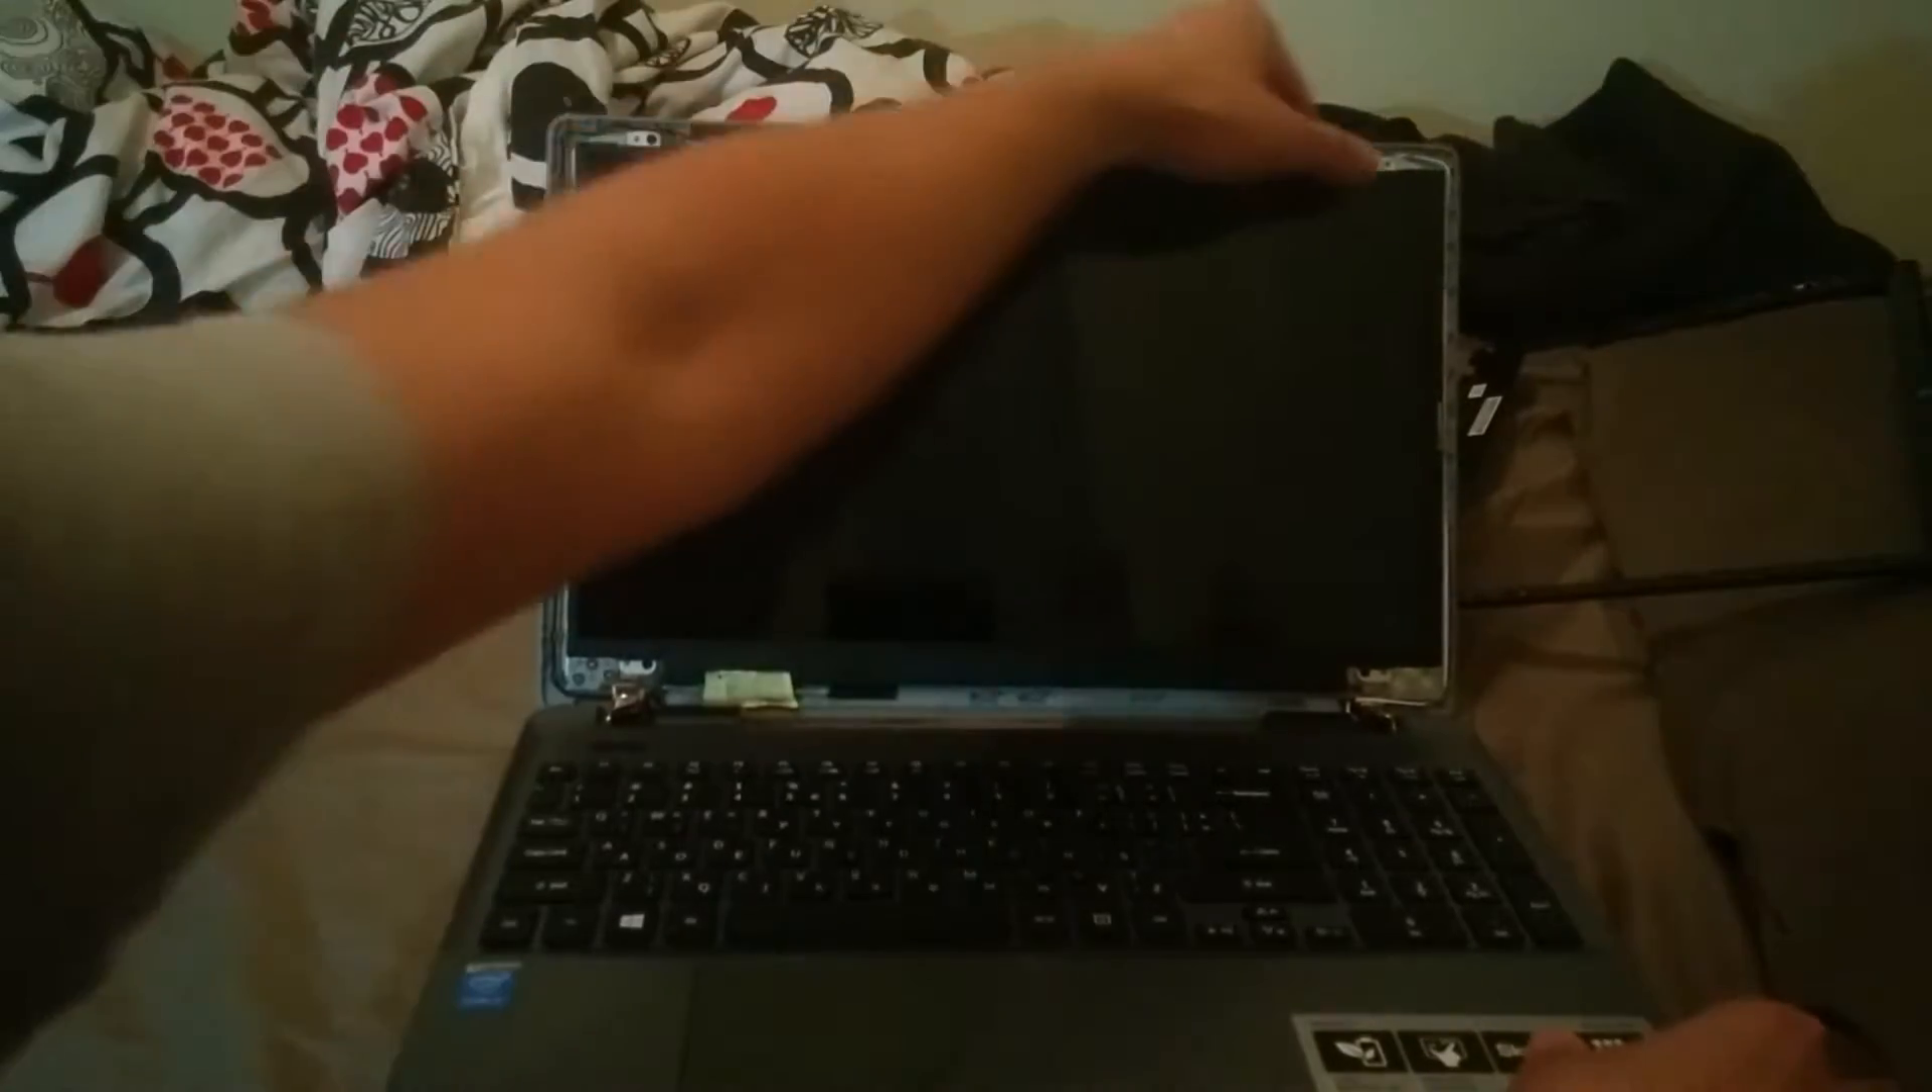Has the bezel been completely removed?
Yes.